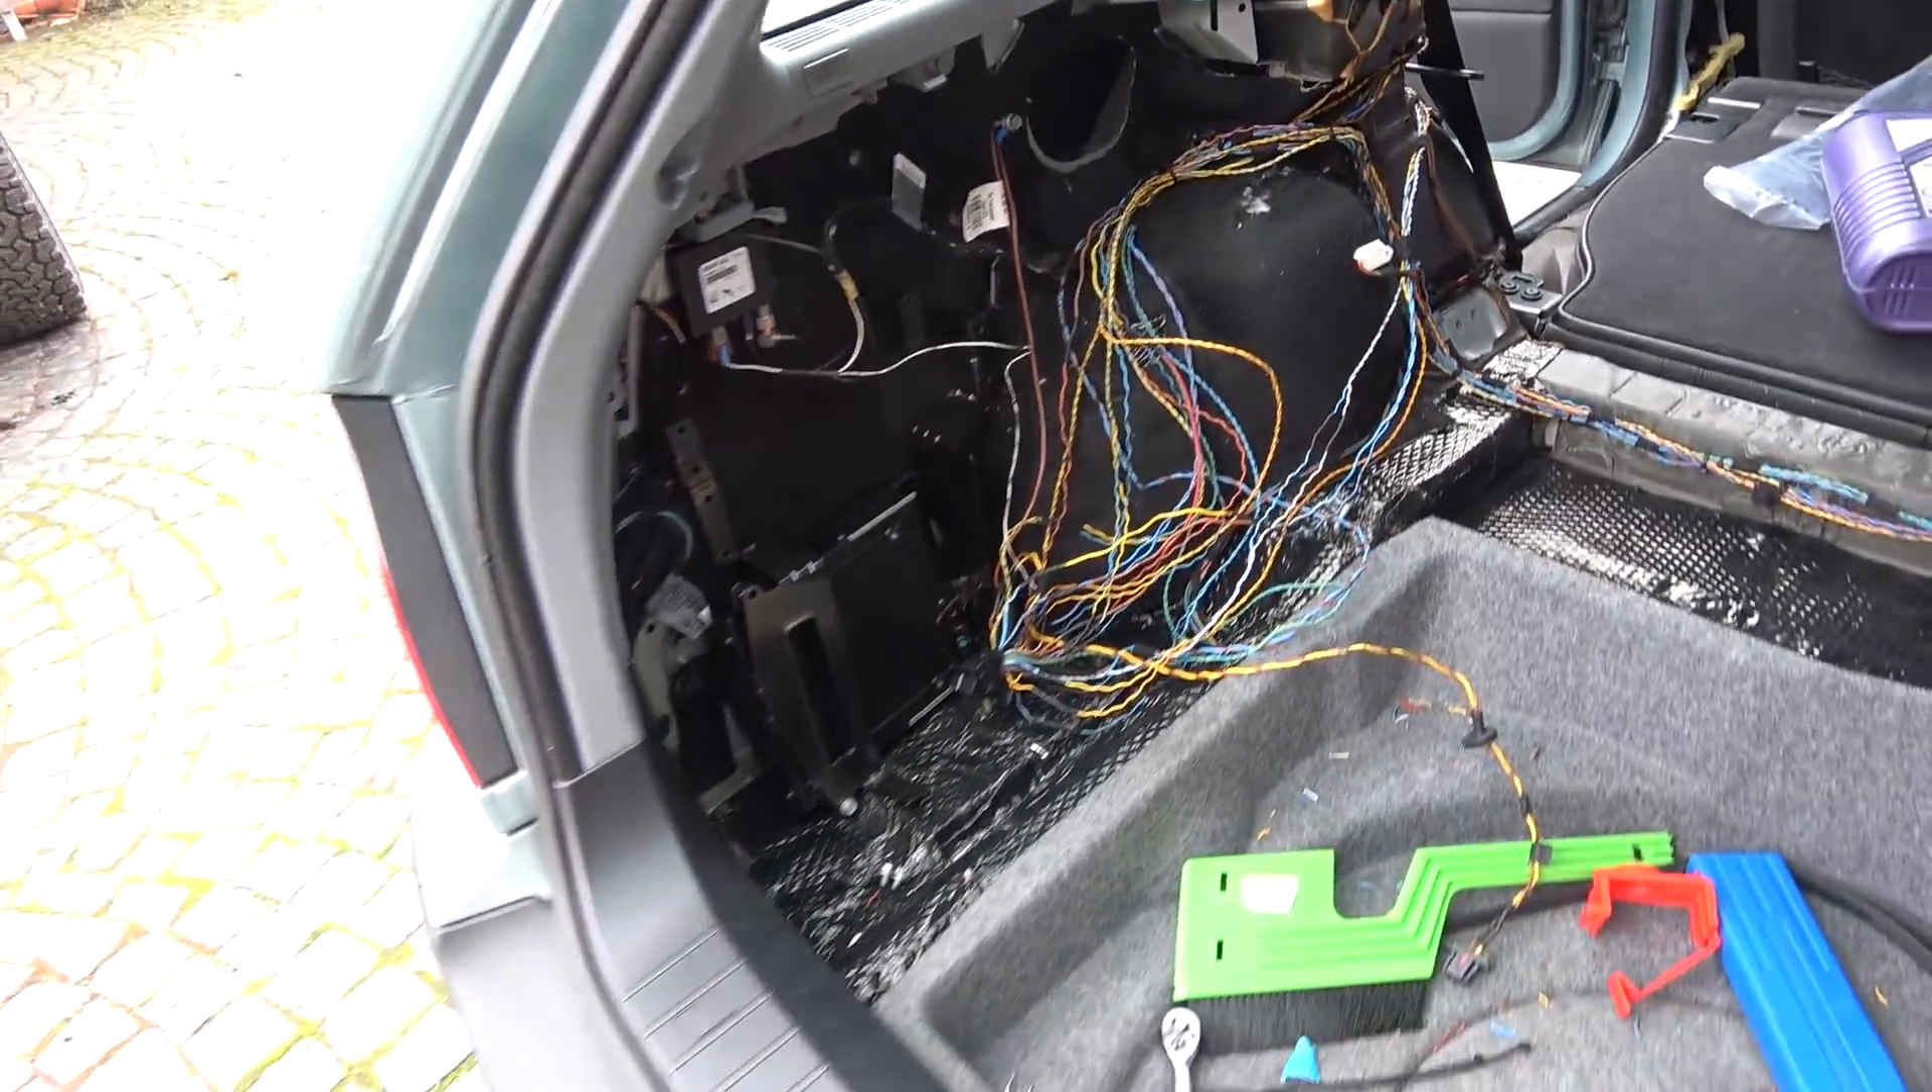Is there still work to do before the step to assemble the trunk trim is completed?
Yes.